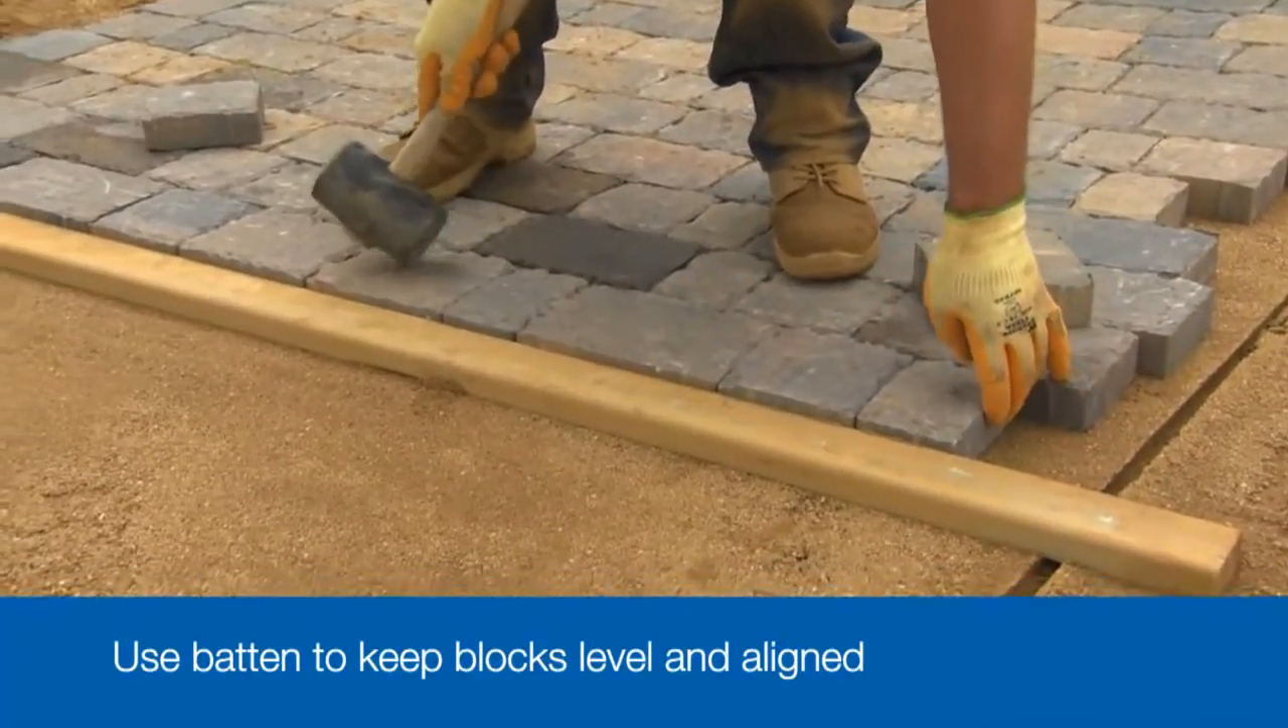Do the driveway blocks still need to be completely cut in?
Yes.